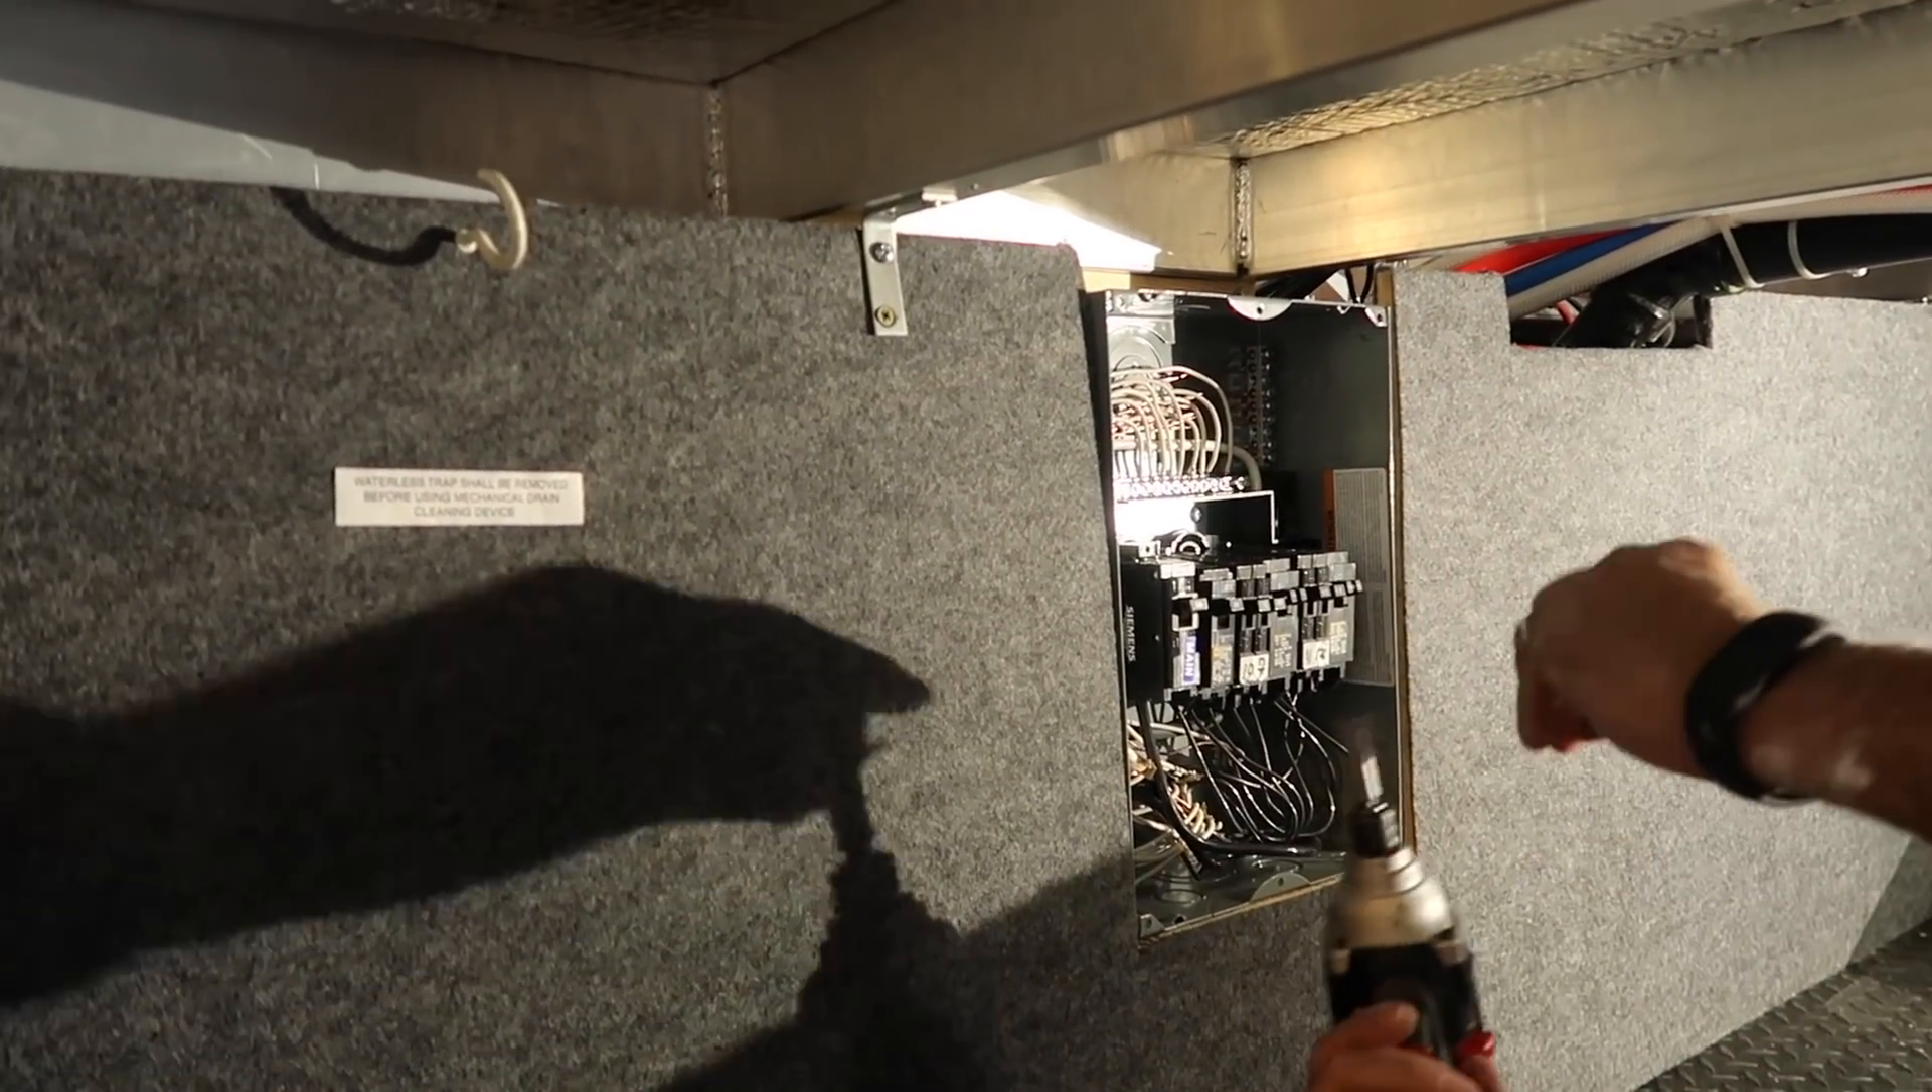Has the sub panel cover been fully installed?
No.